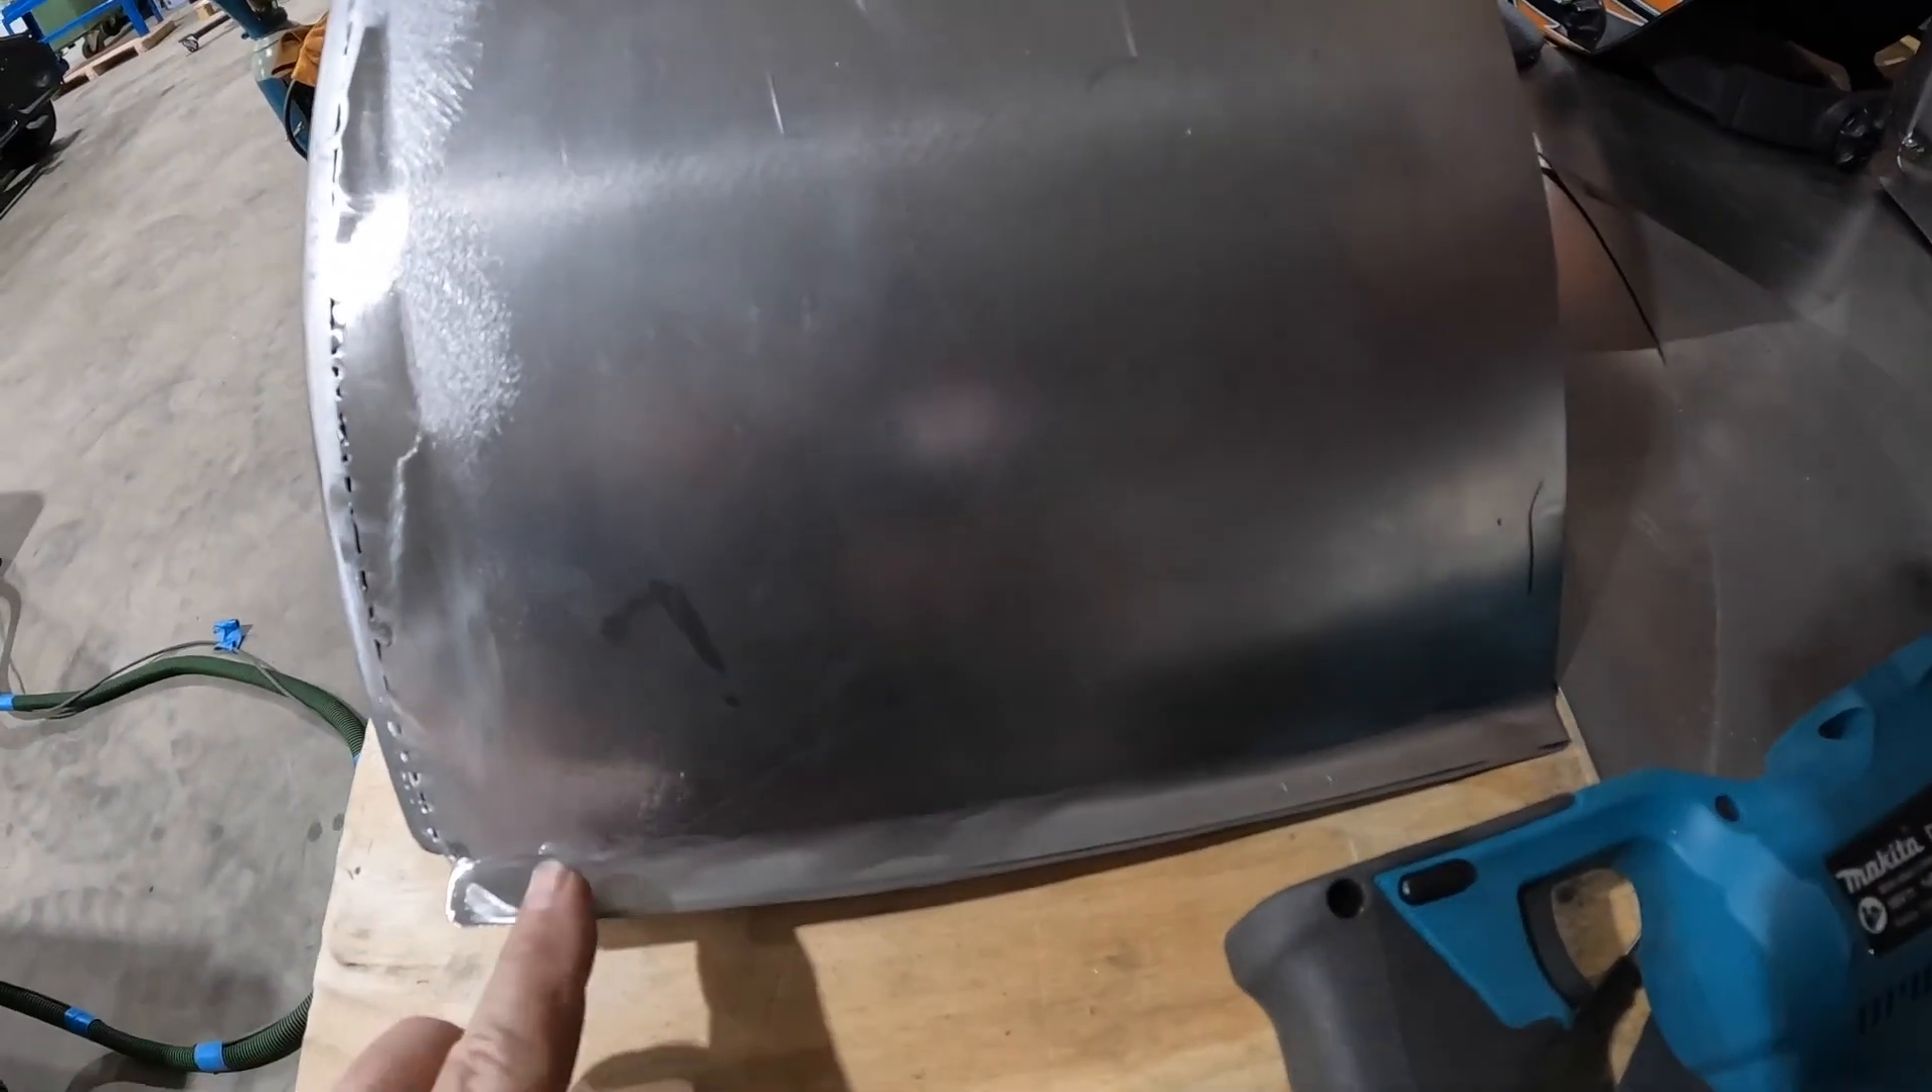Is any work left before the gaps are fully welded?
Yes.